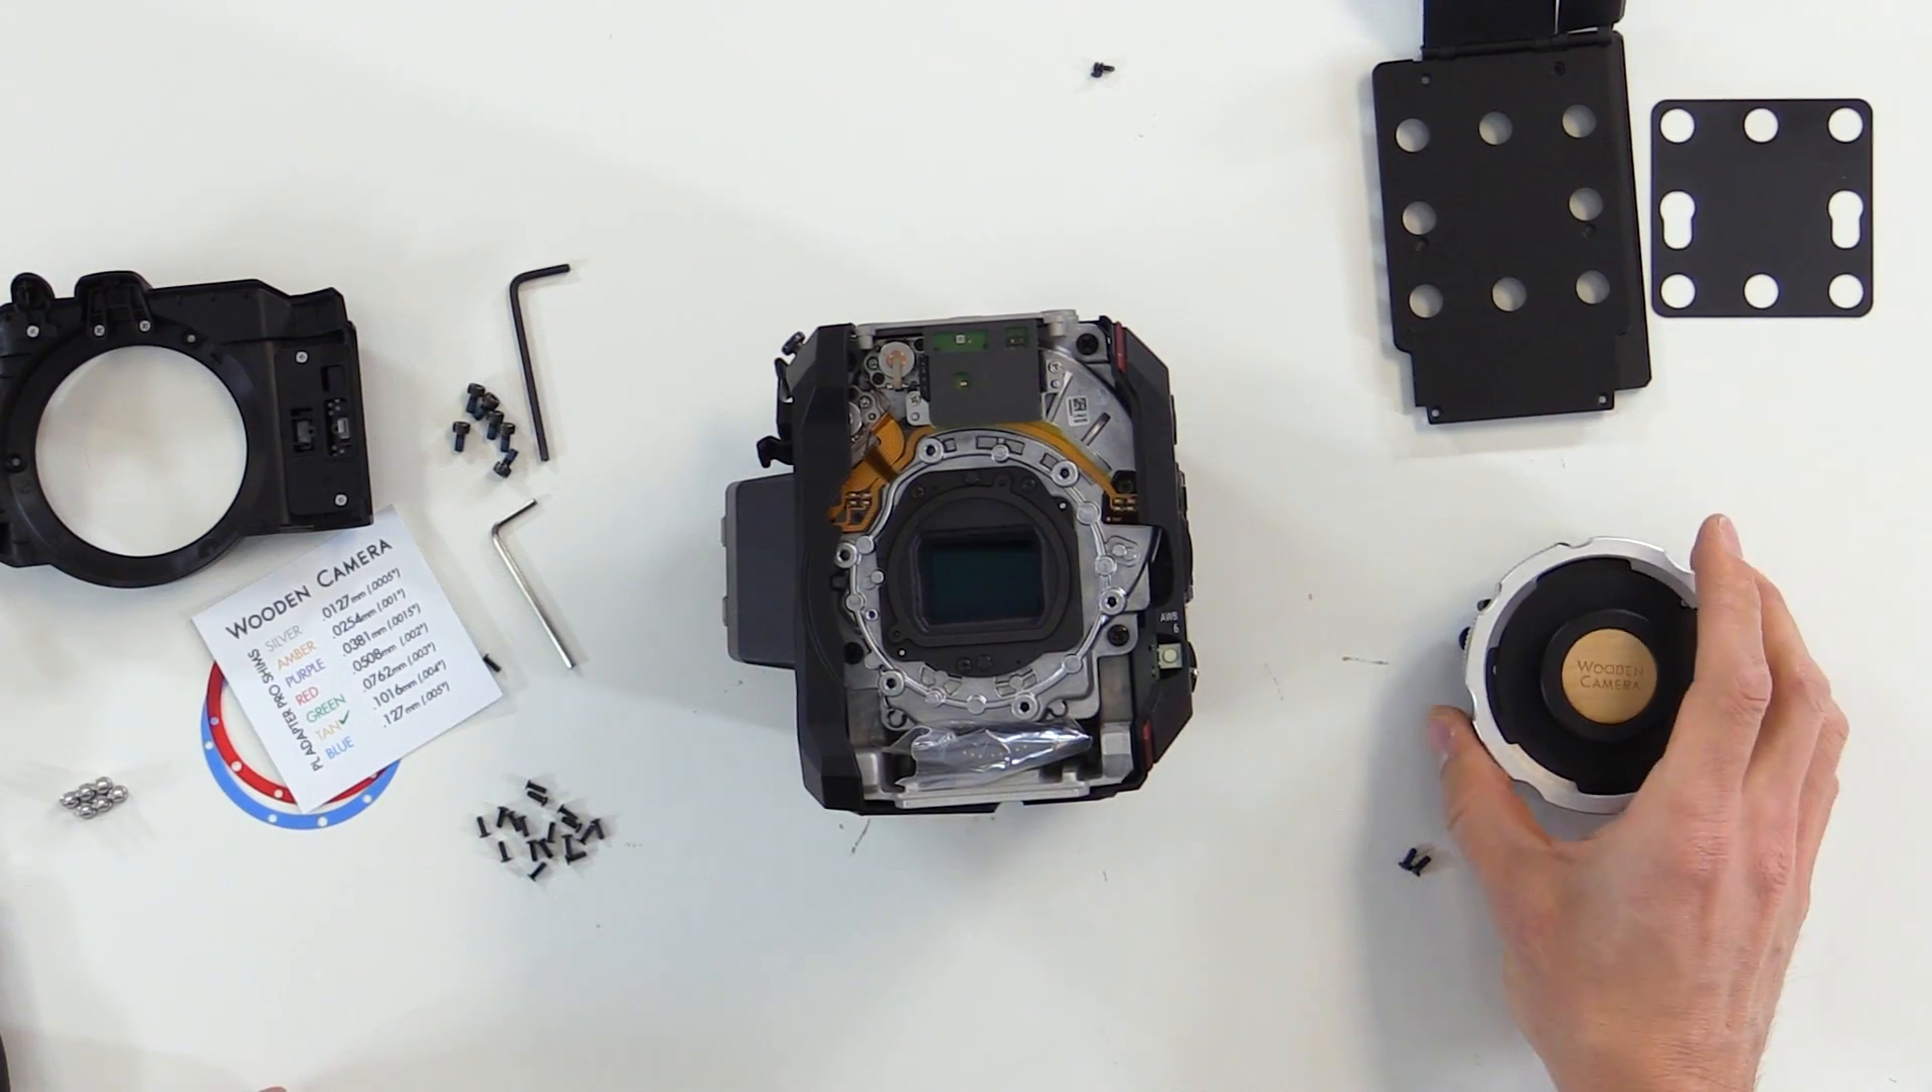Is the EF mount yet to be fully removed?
No.